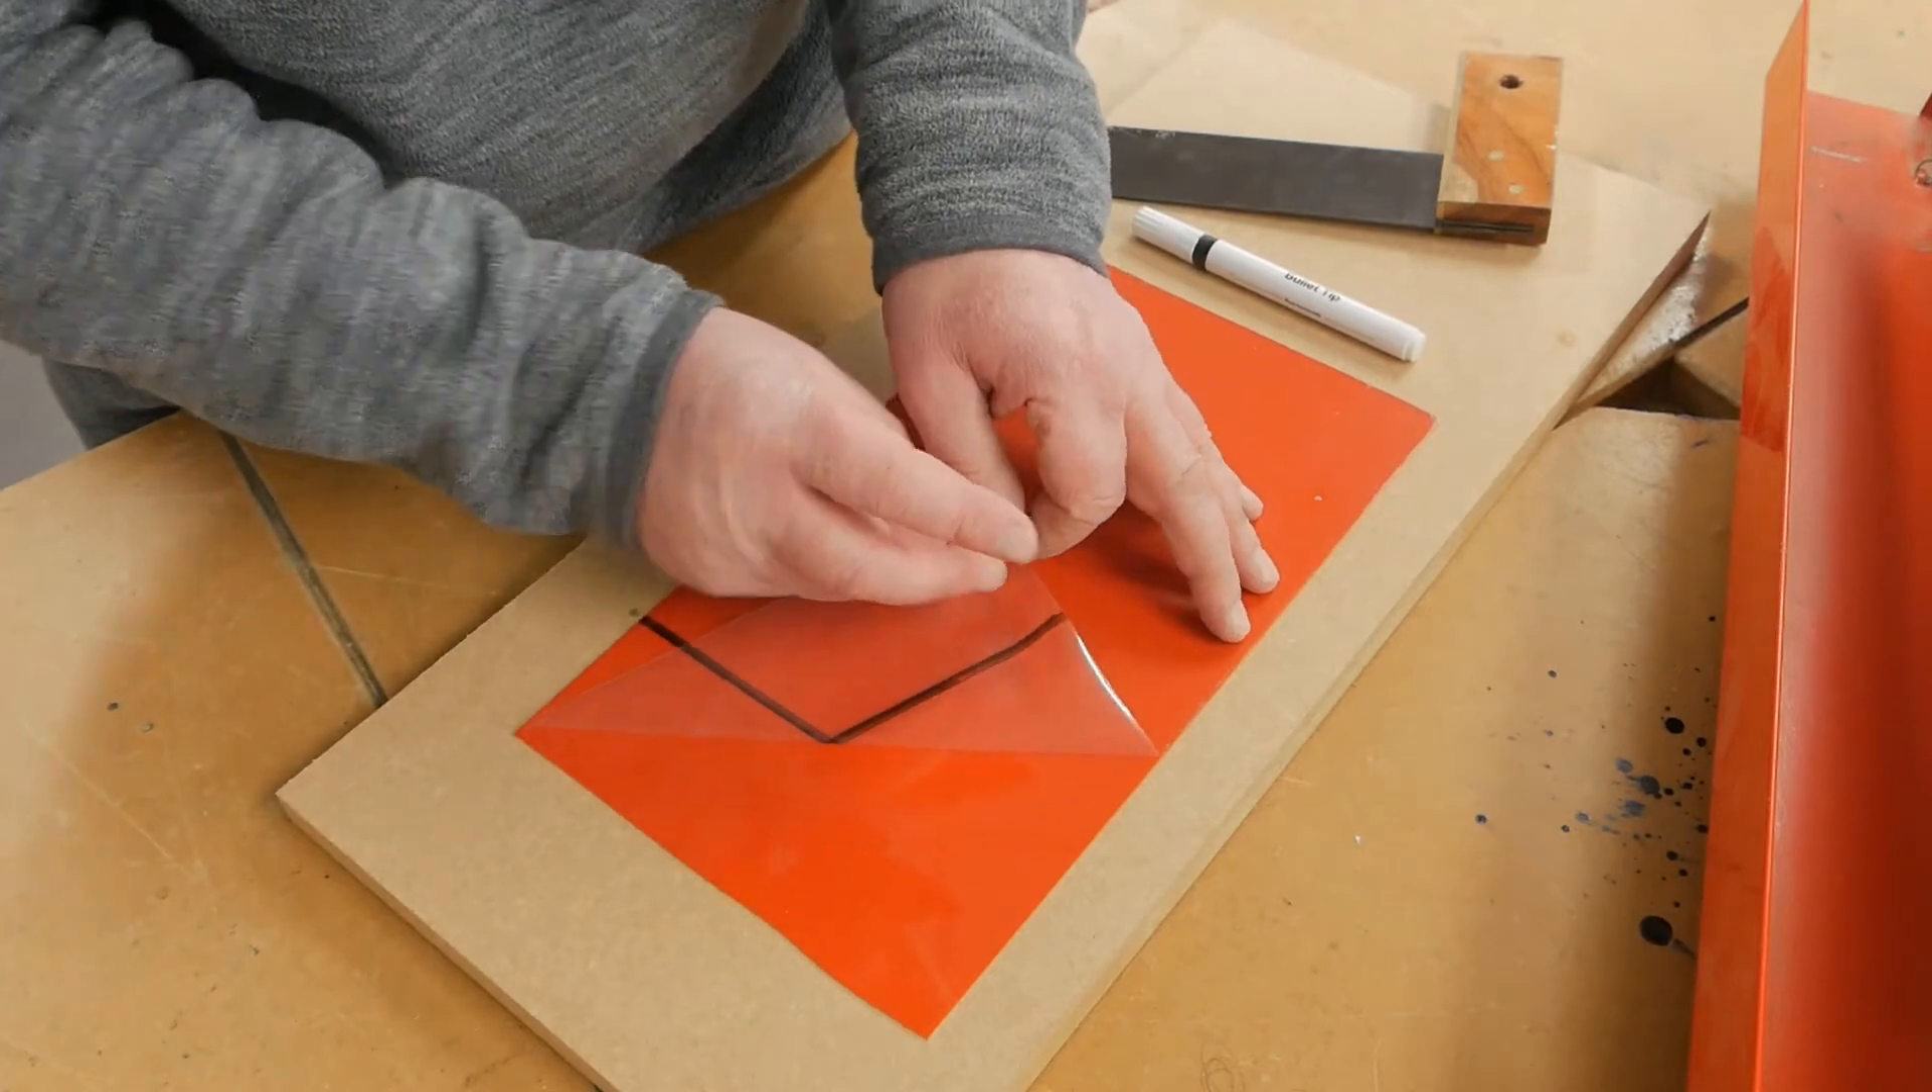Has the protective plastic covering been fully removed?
No.